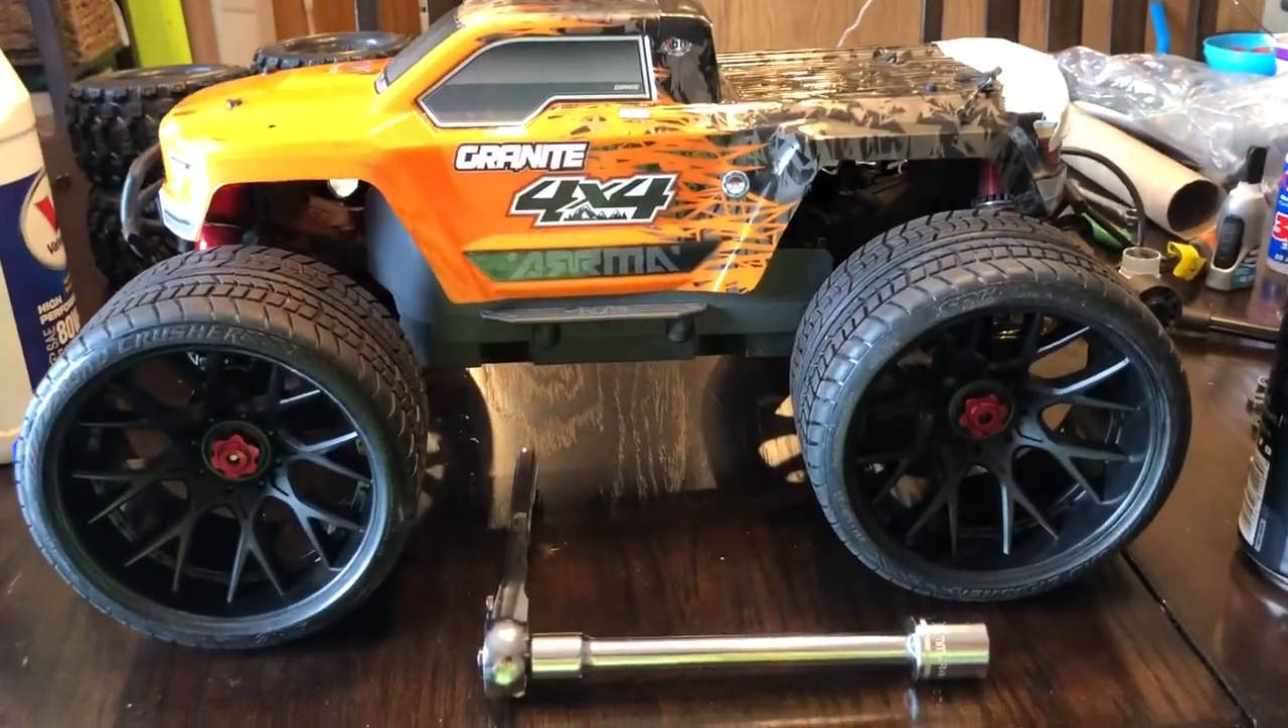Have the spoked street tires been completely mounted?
Yes.